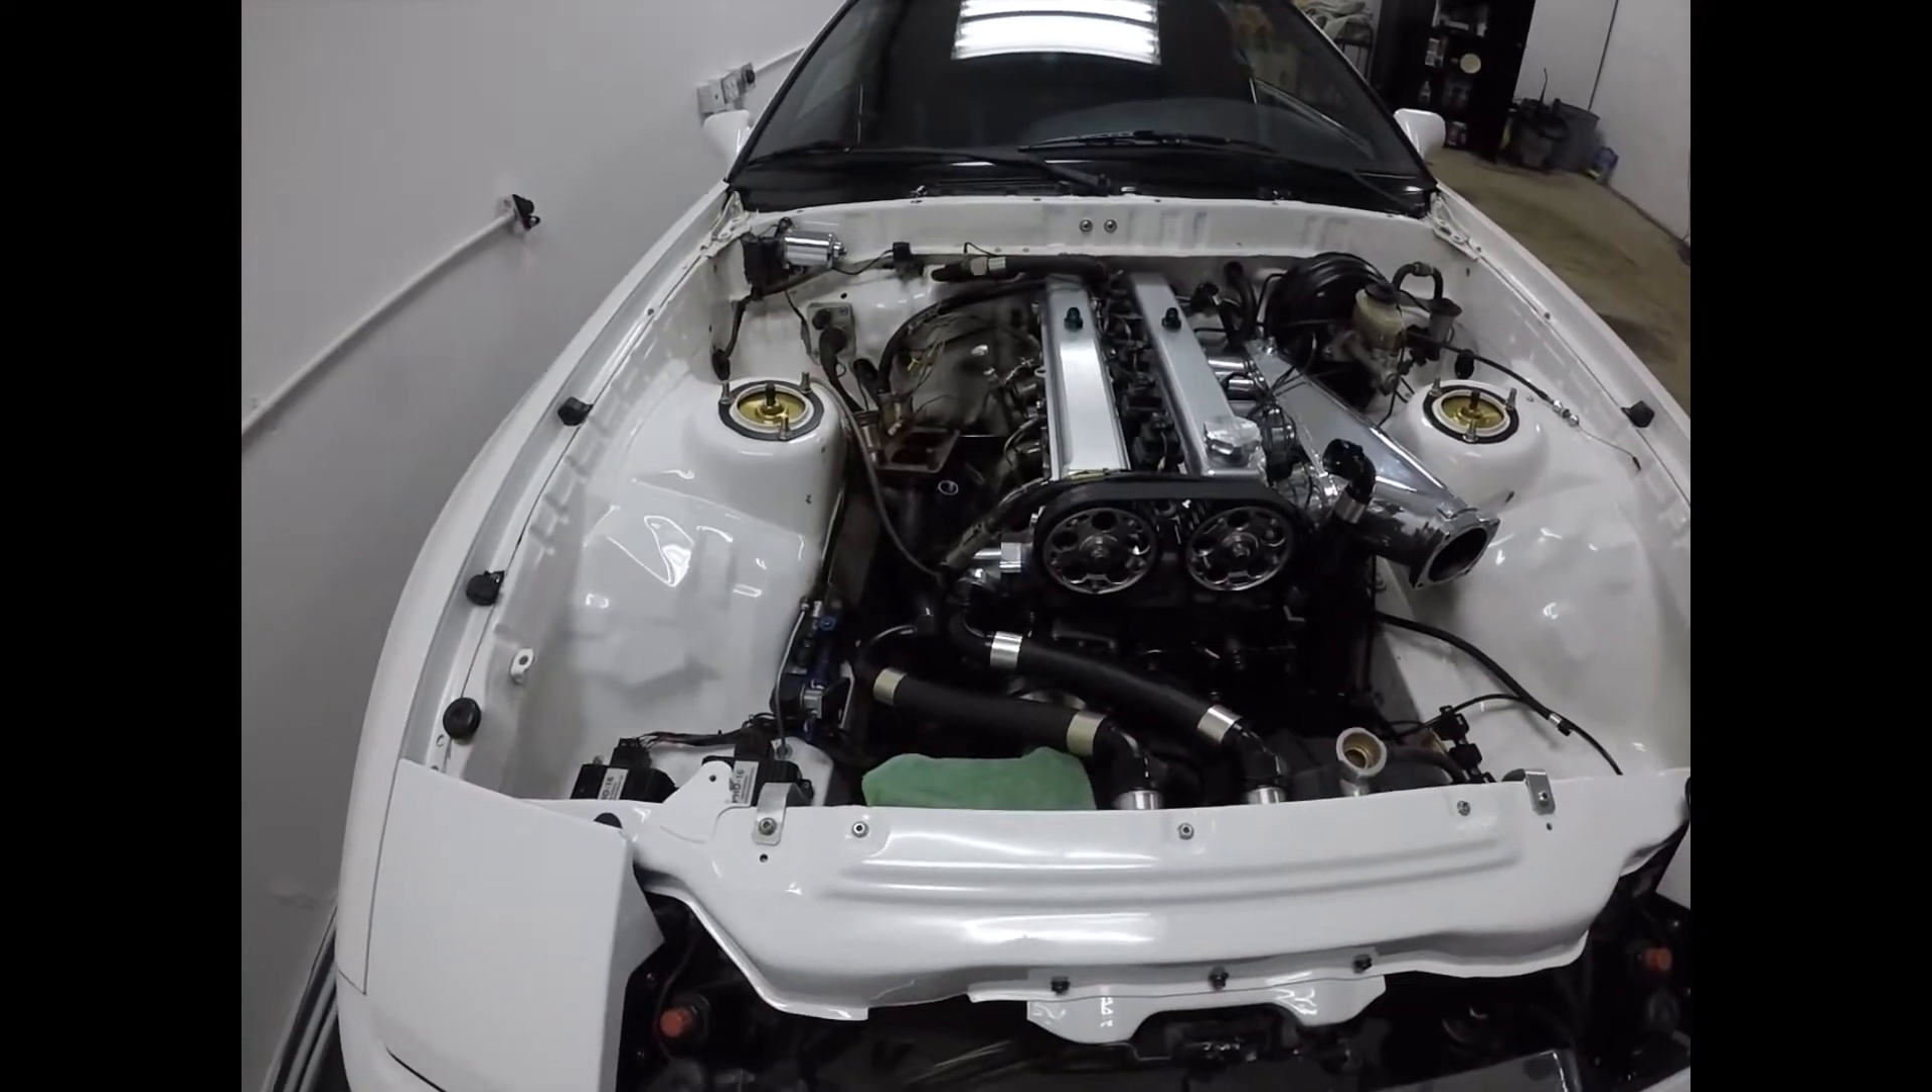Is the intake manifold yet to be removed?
Yes.